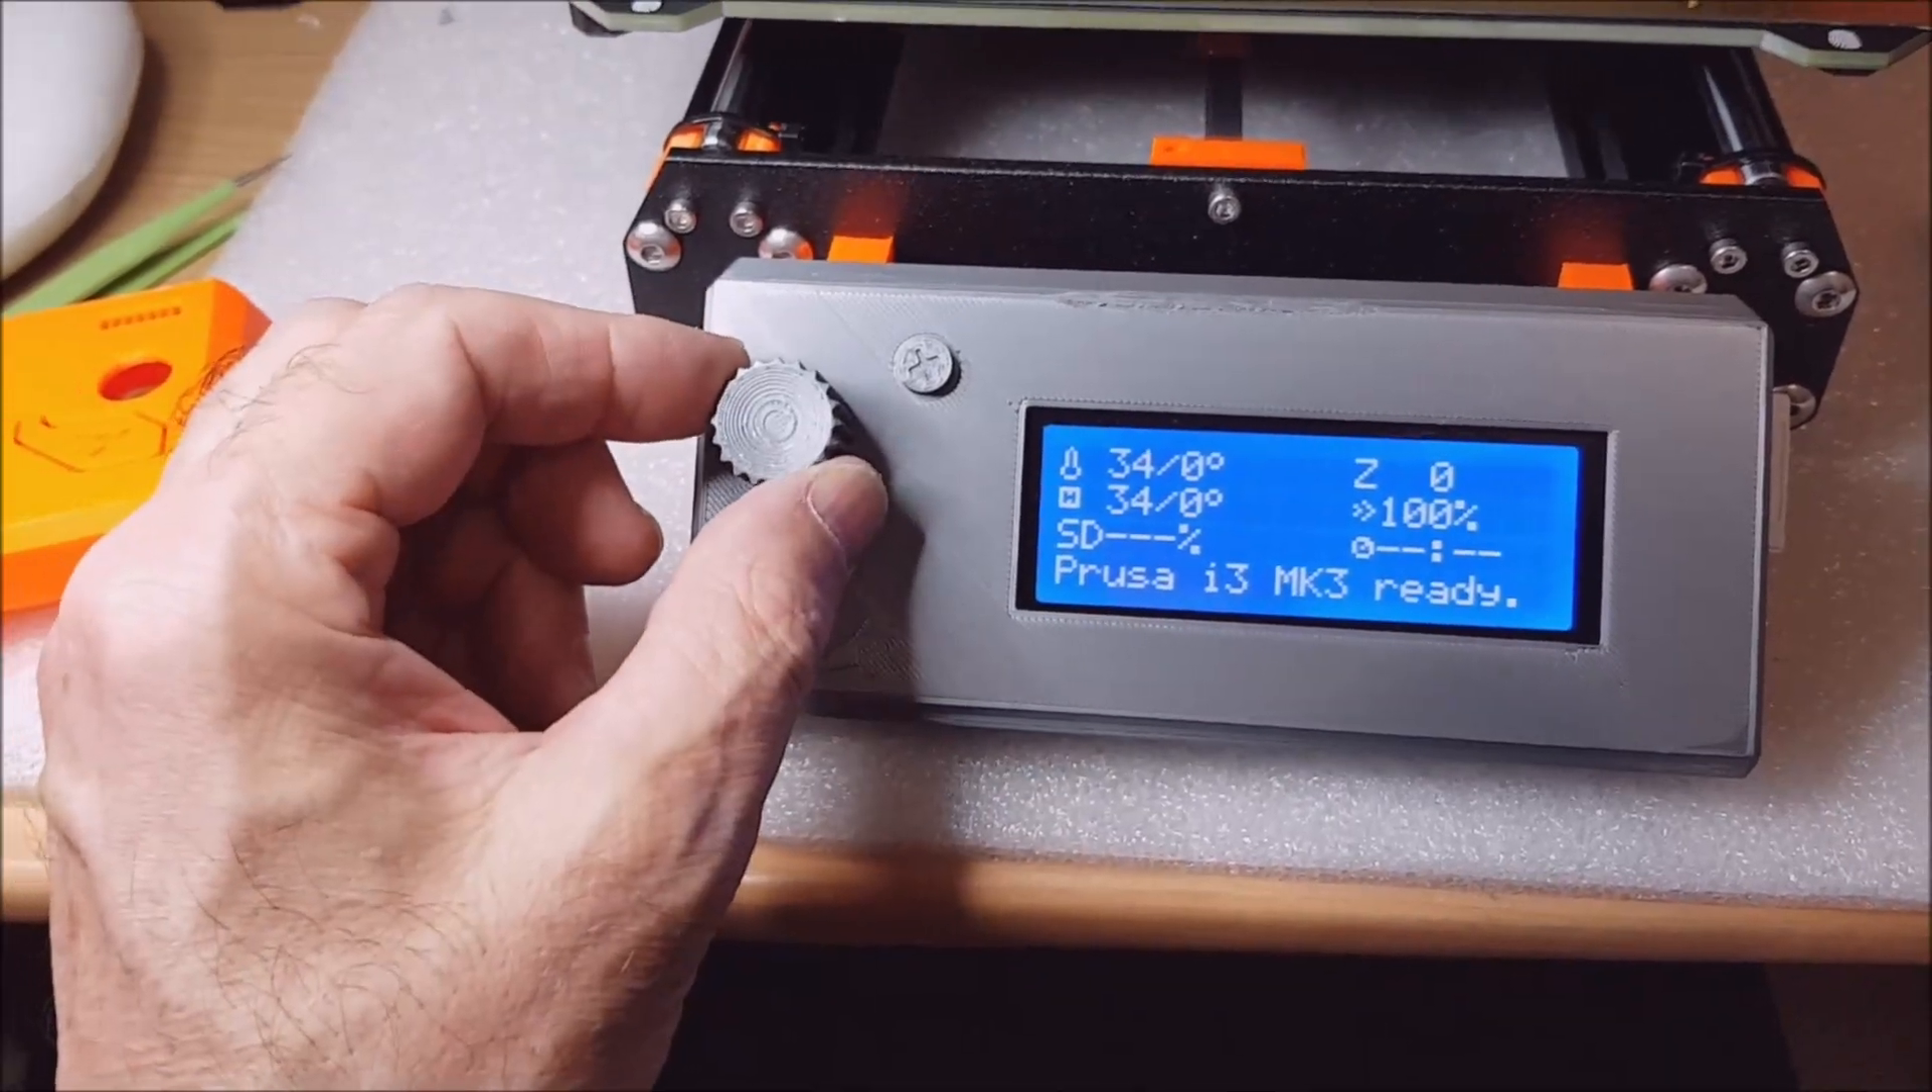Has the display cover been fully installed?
Yes.